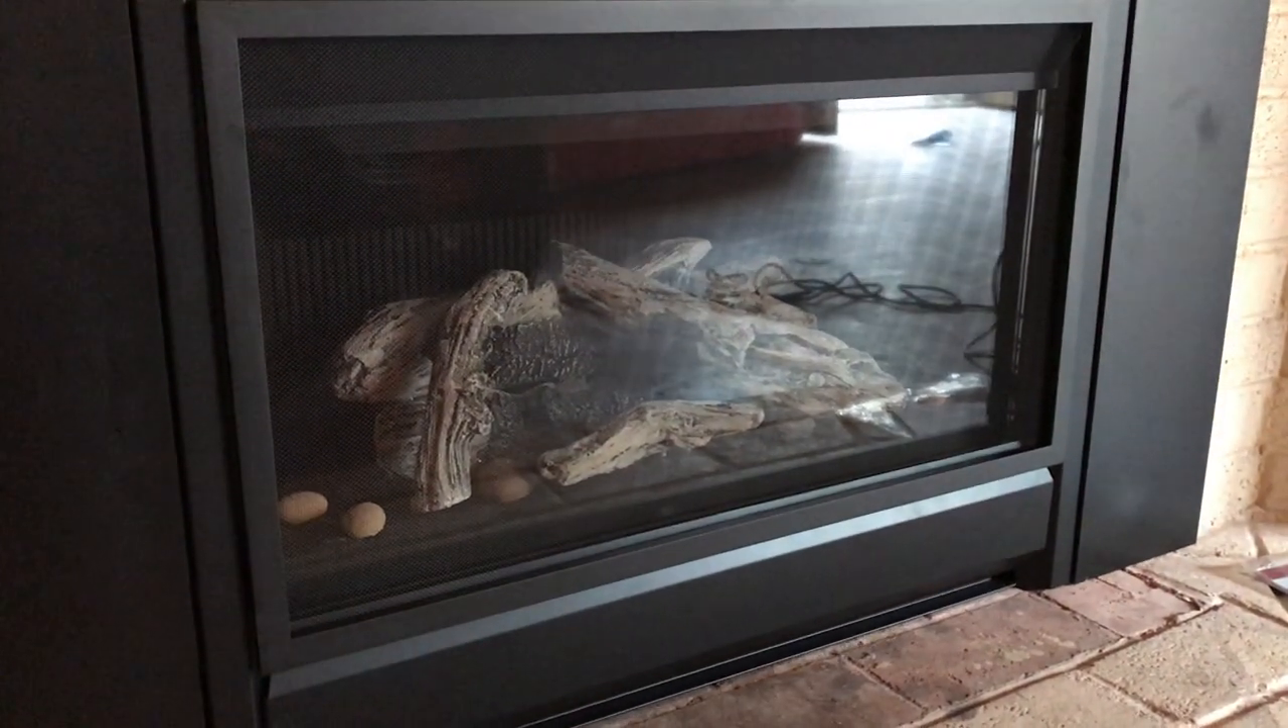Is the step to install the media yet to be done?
No.